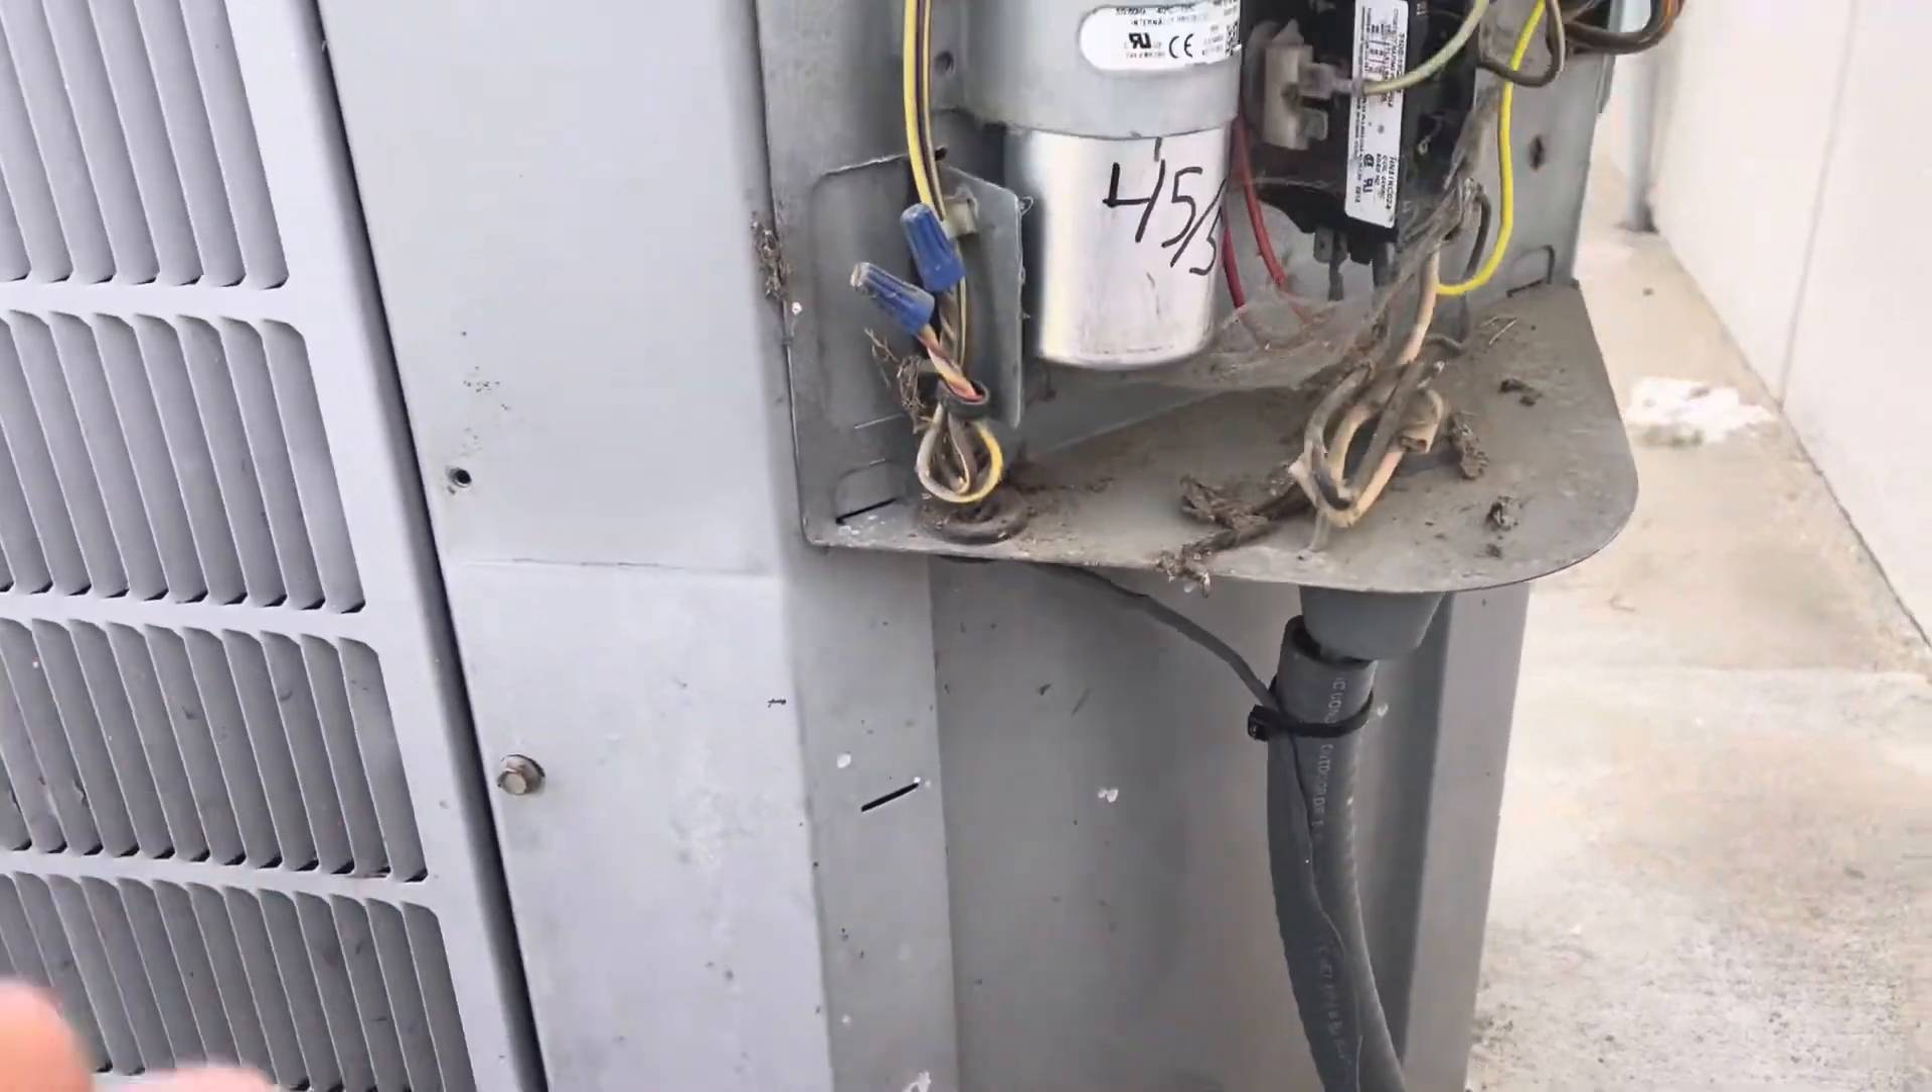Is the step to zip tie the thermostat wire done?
Yes.